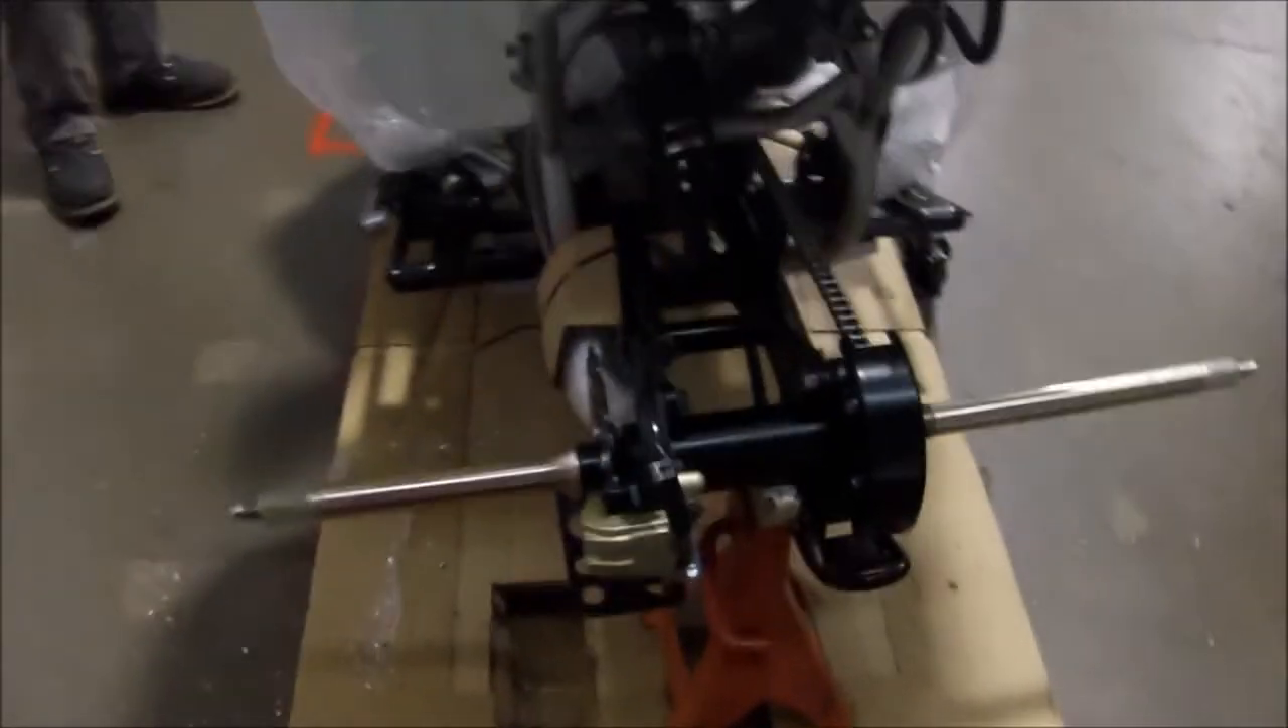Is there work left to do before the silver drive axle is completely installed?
No.